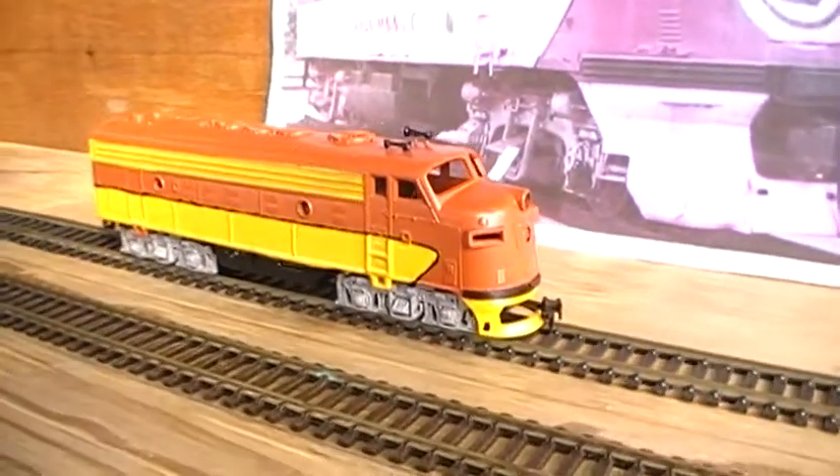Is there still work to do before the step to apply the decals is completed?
Yes.